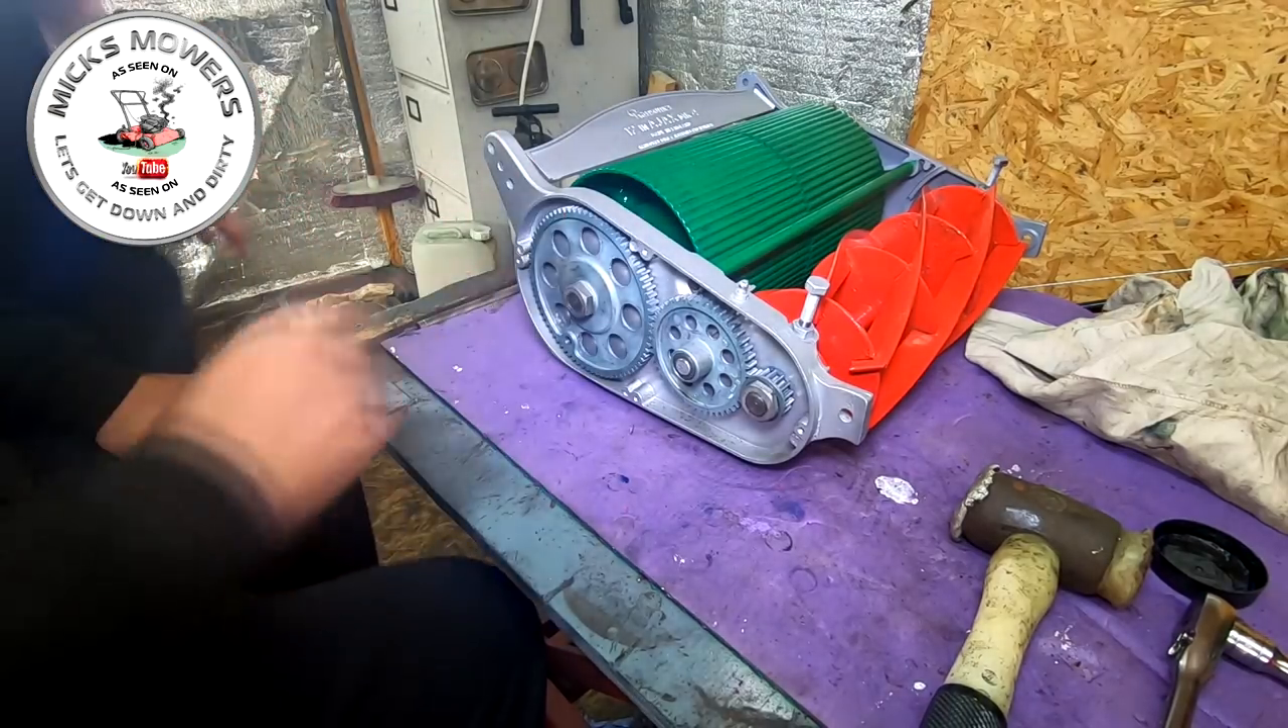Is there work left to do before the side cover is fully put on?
Yes.